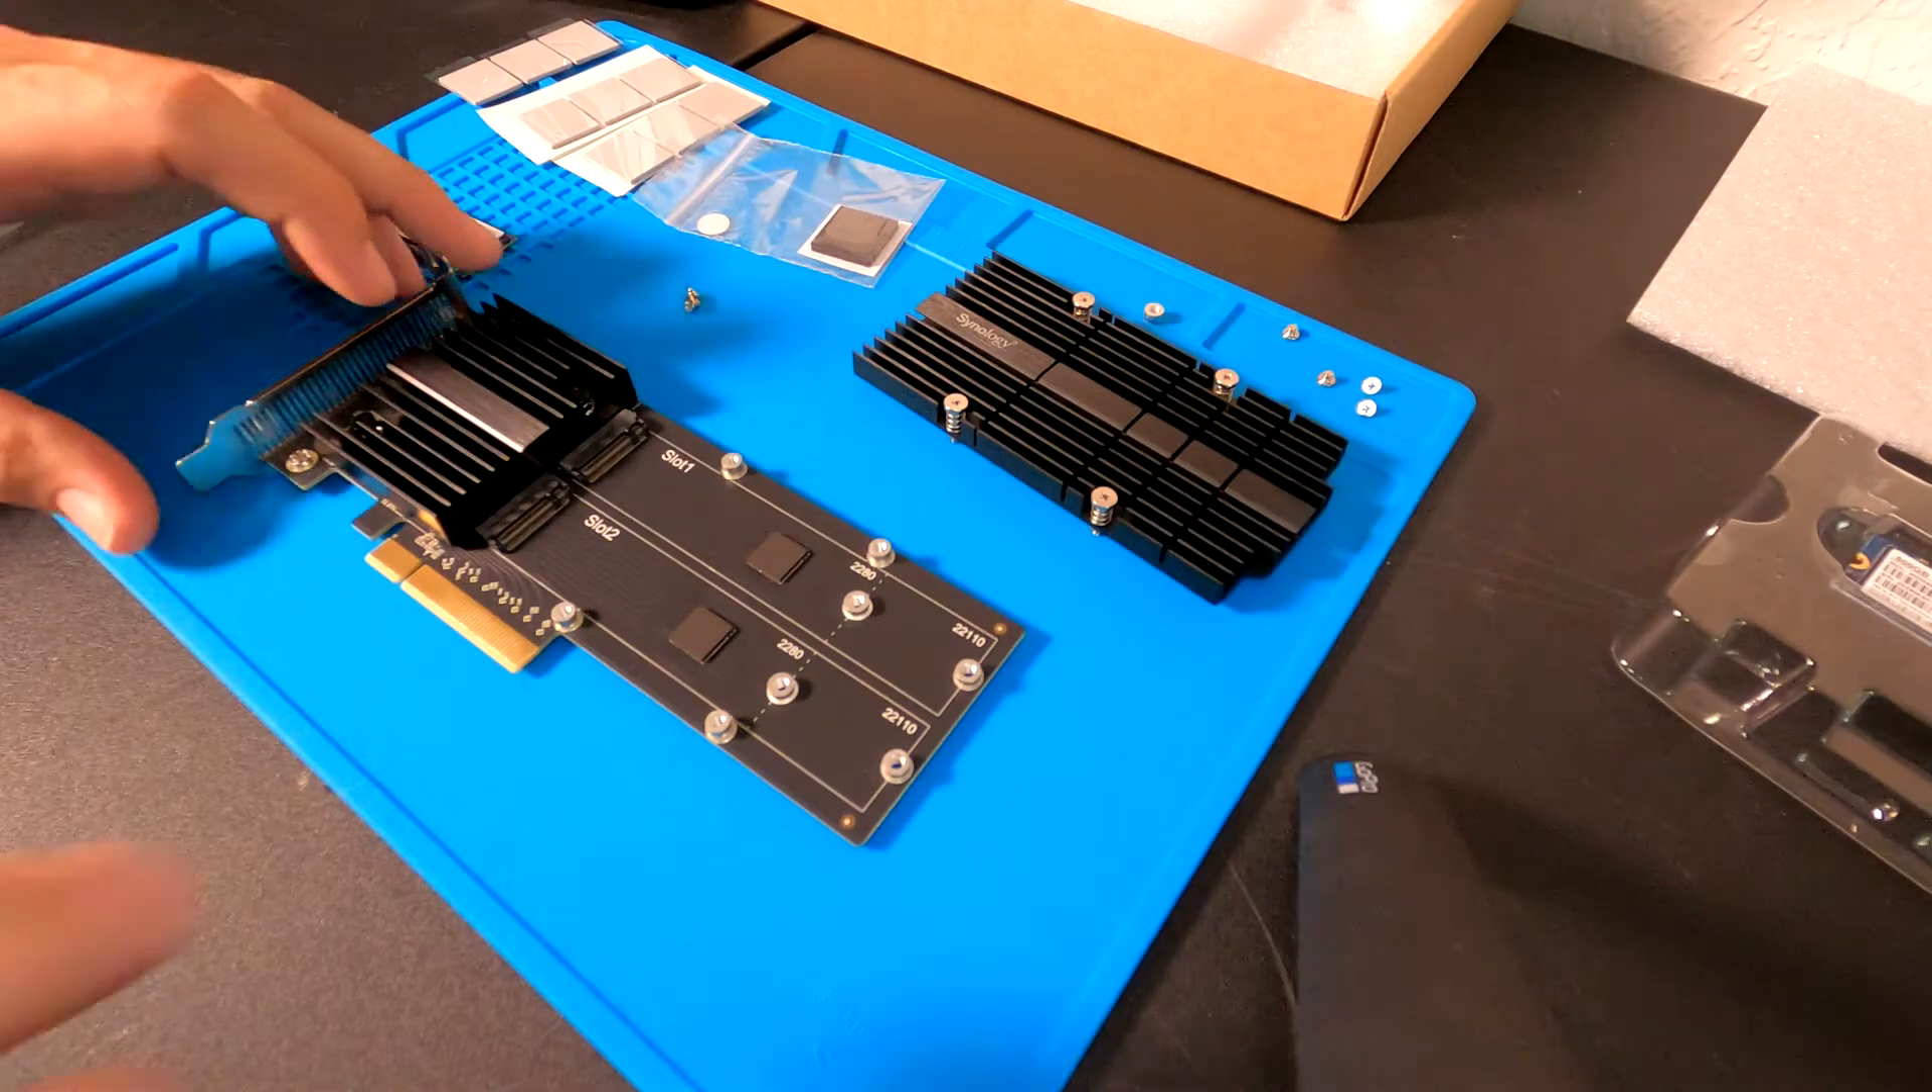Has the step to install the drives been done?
No.